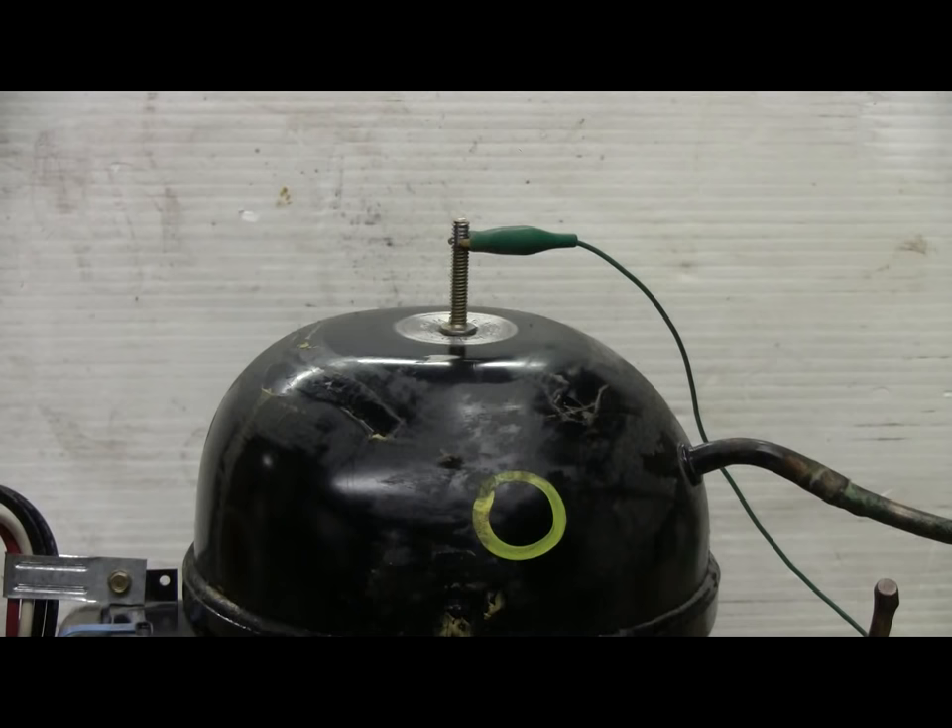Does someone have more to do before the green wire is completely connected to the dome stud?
No.